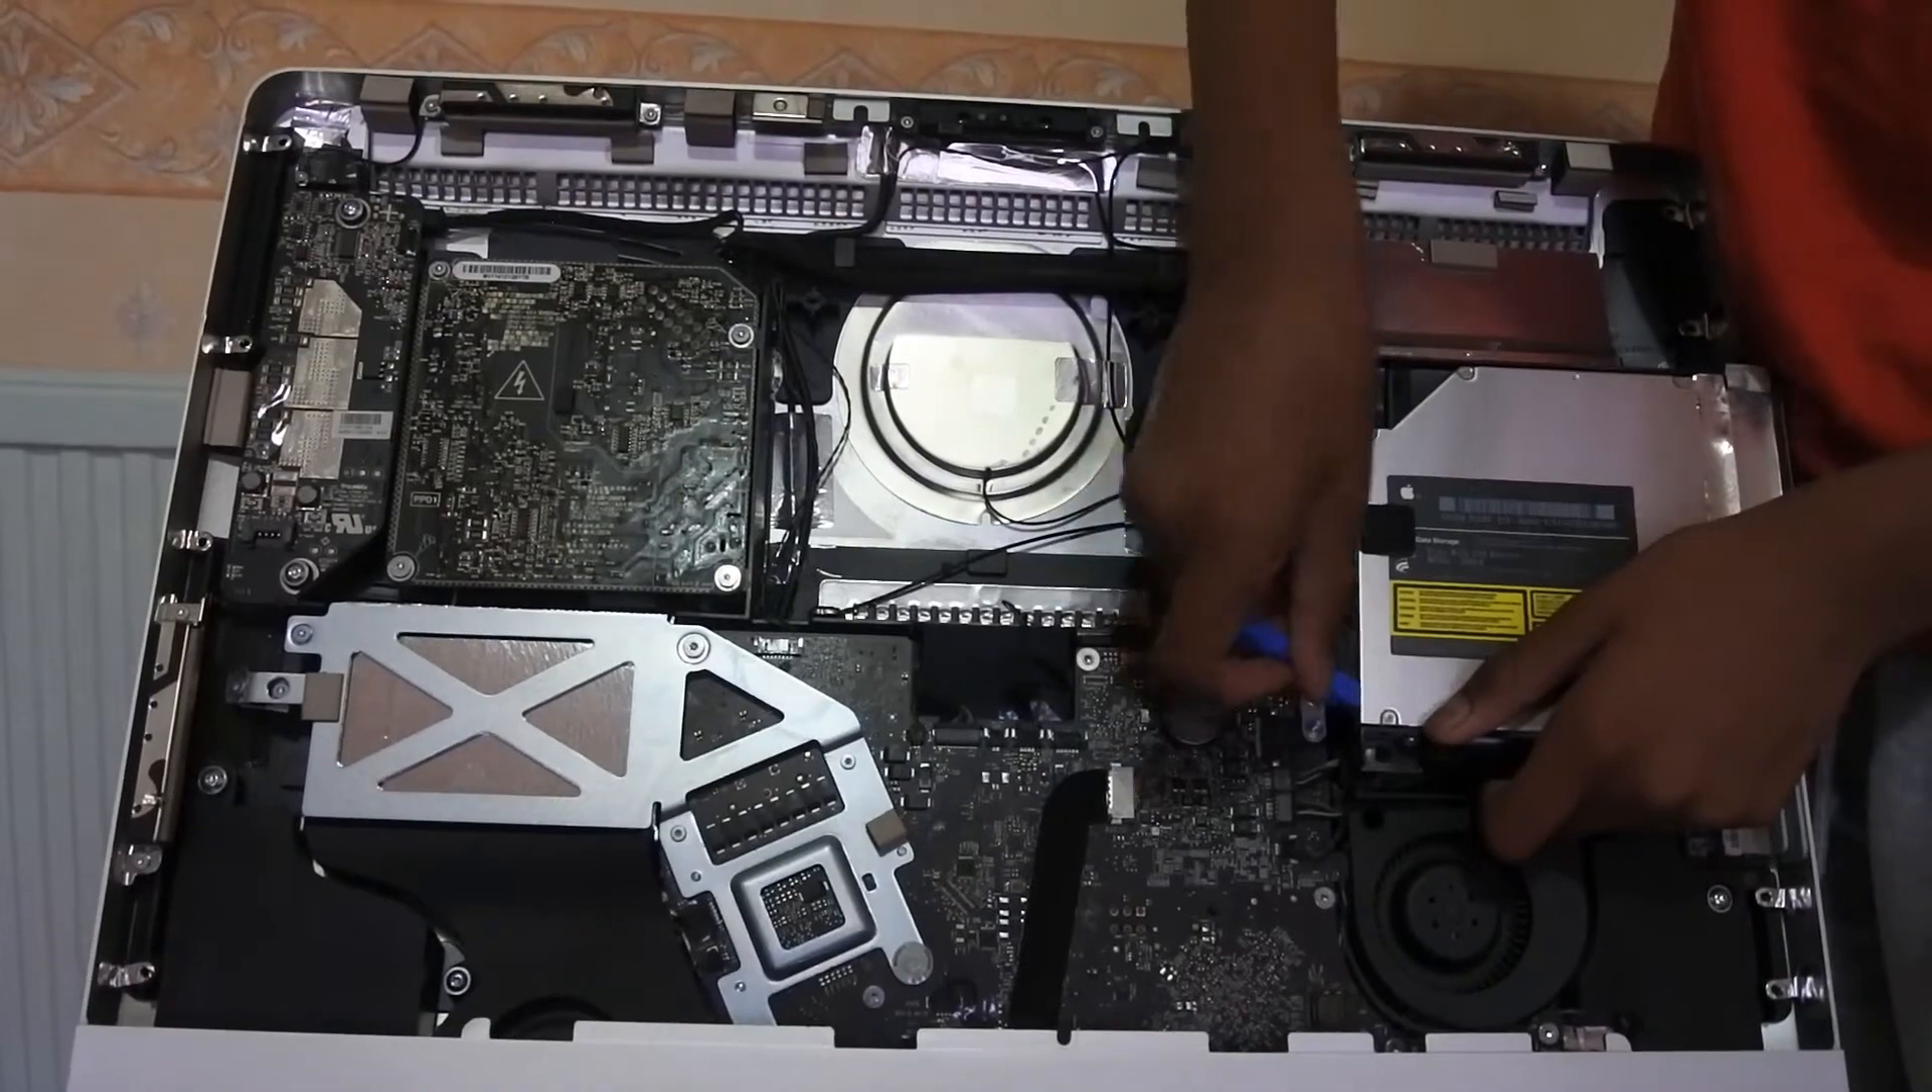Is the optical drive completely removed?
No.